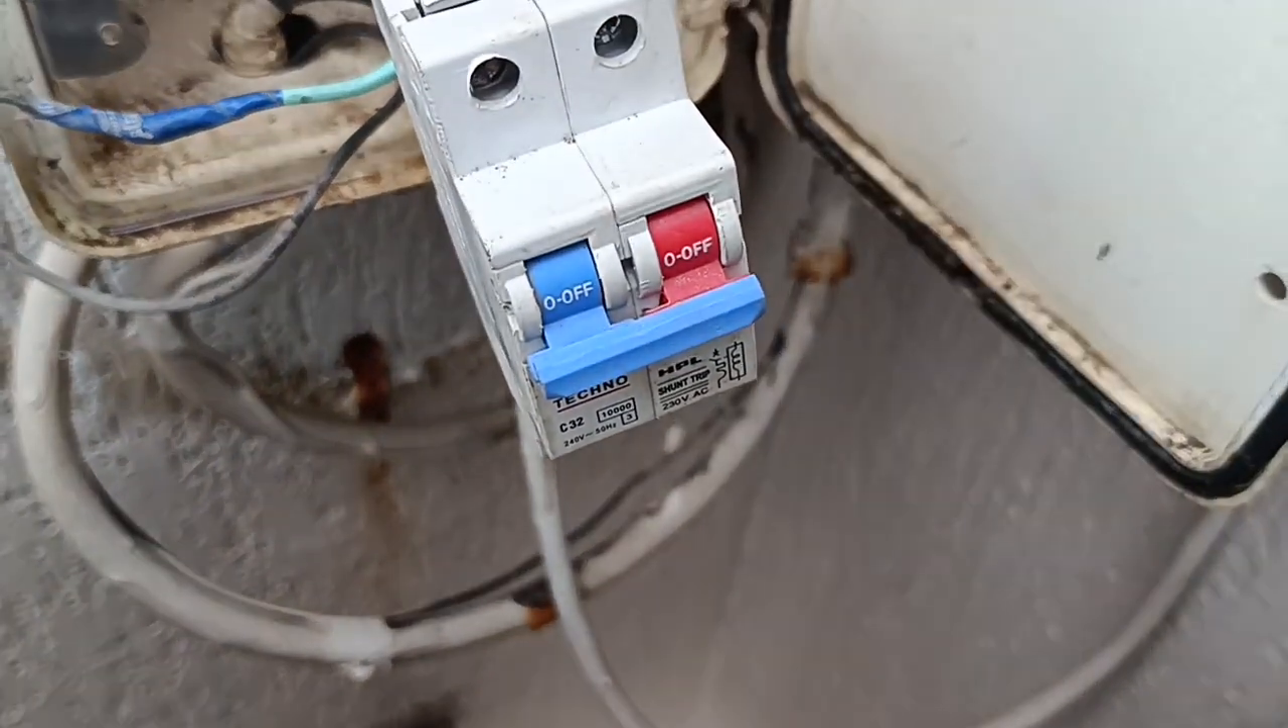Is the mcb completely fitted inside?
No.